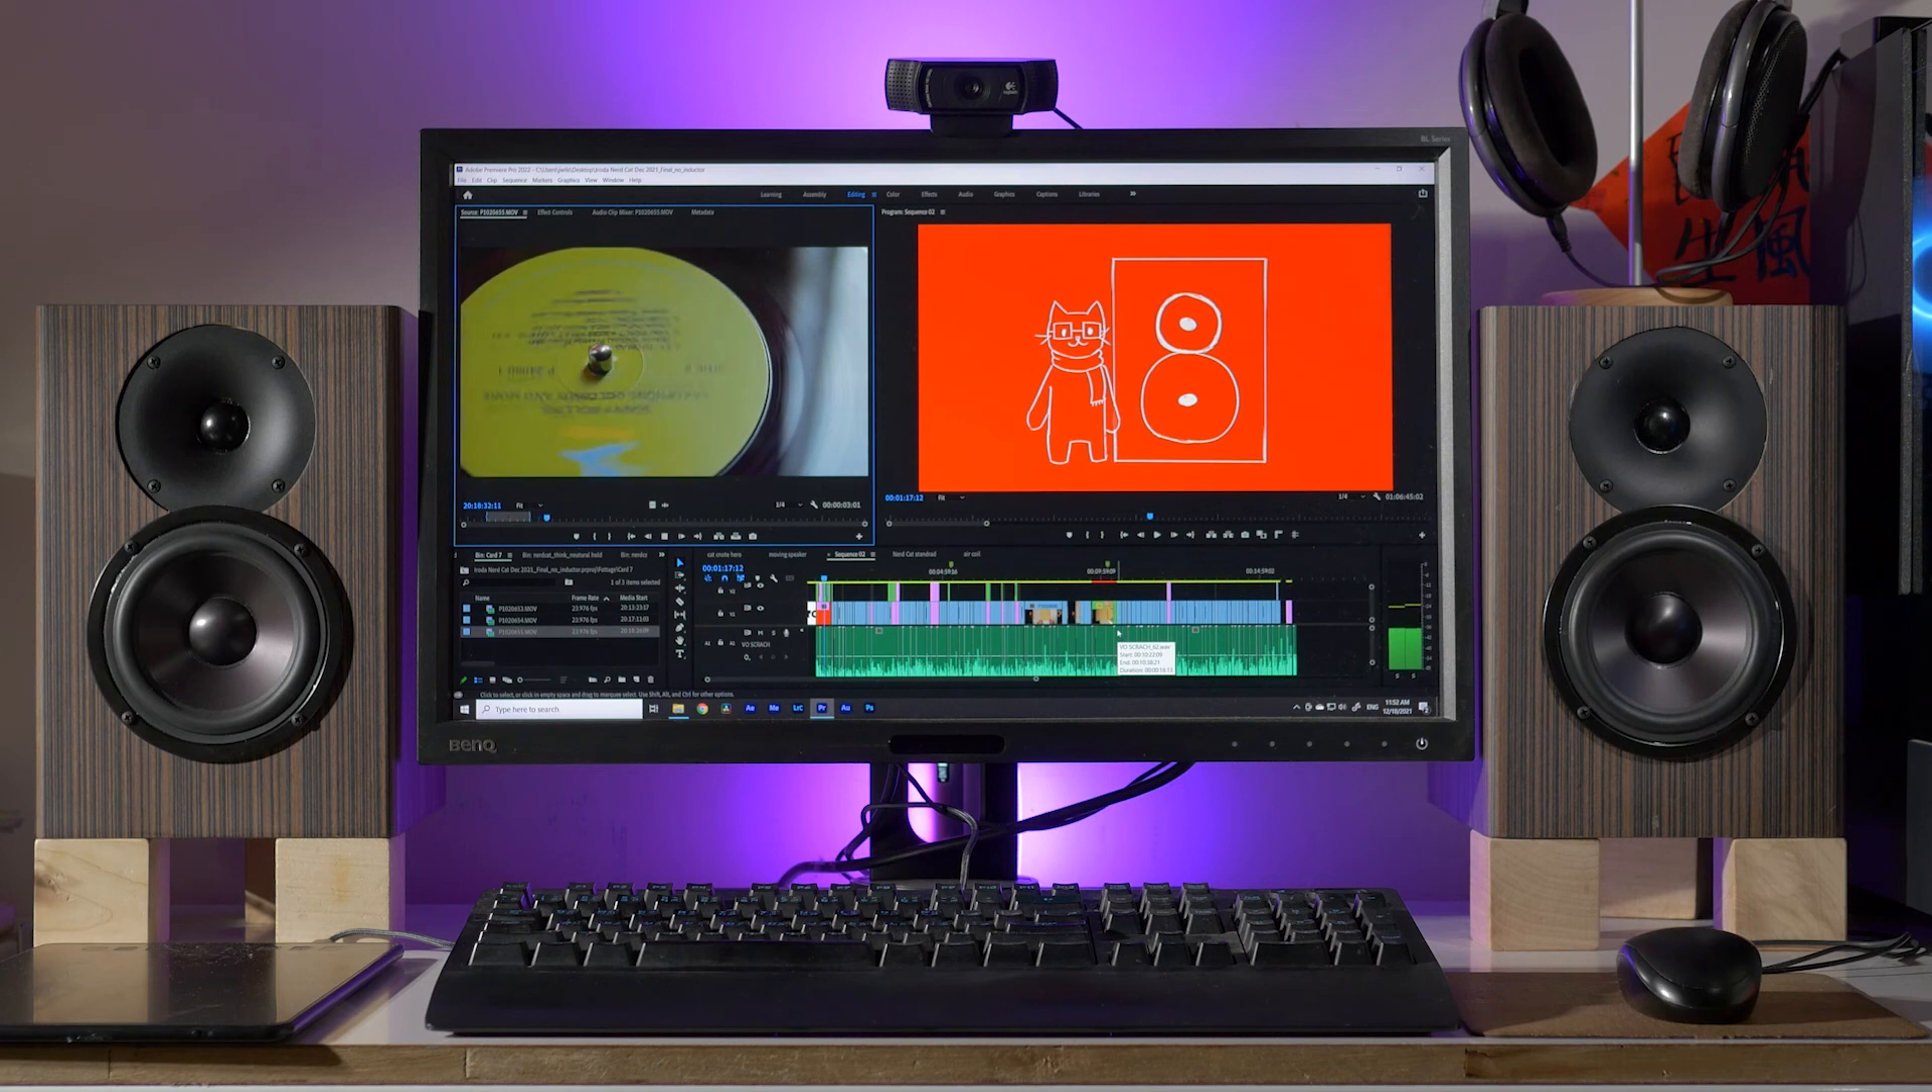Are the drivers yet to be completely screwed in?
No.